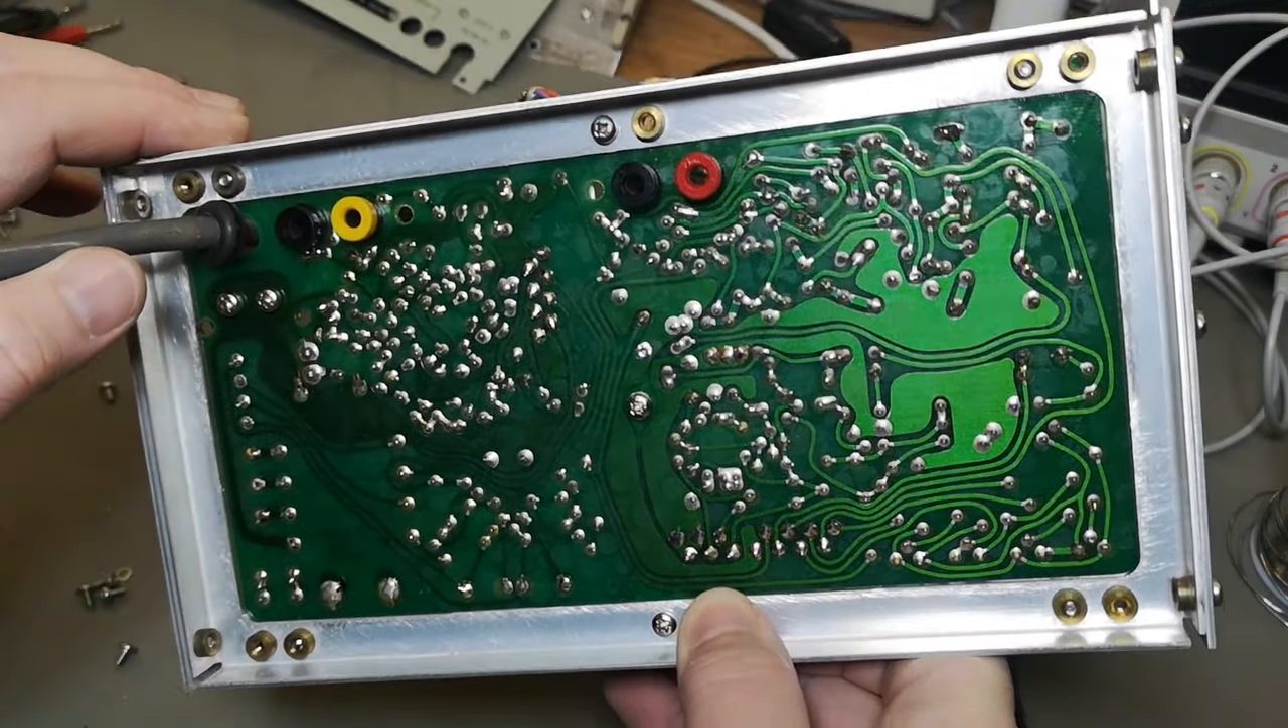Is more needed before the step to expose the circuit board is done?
No.